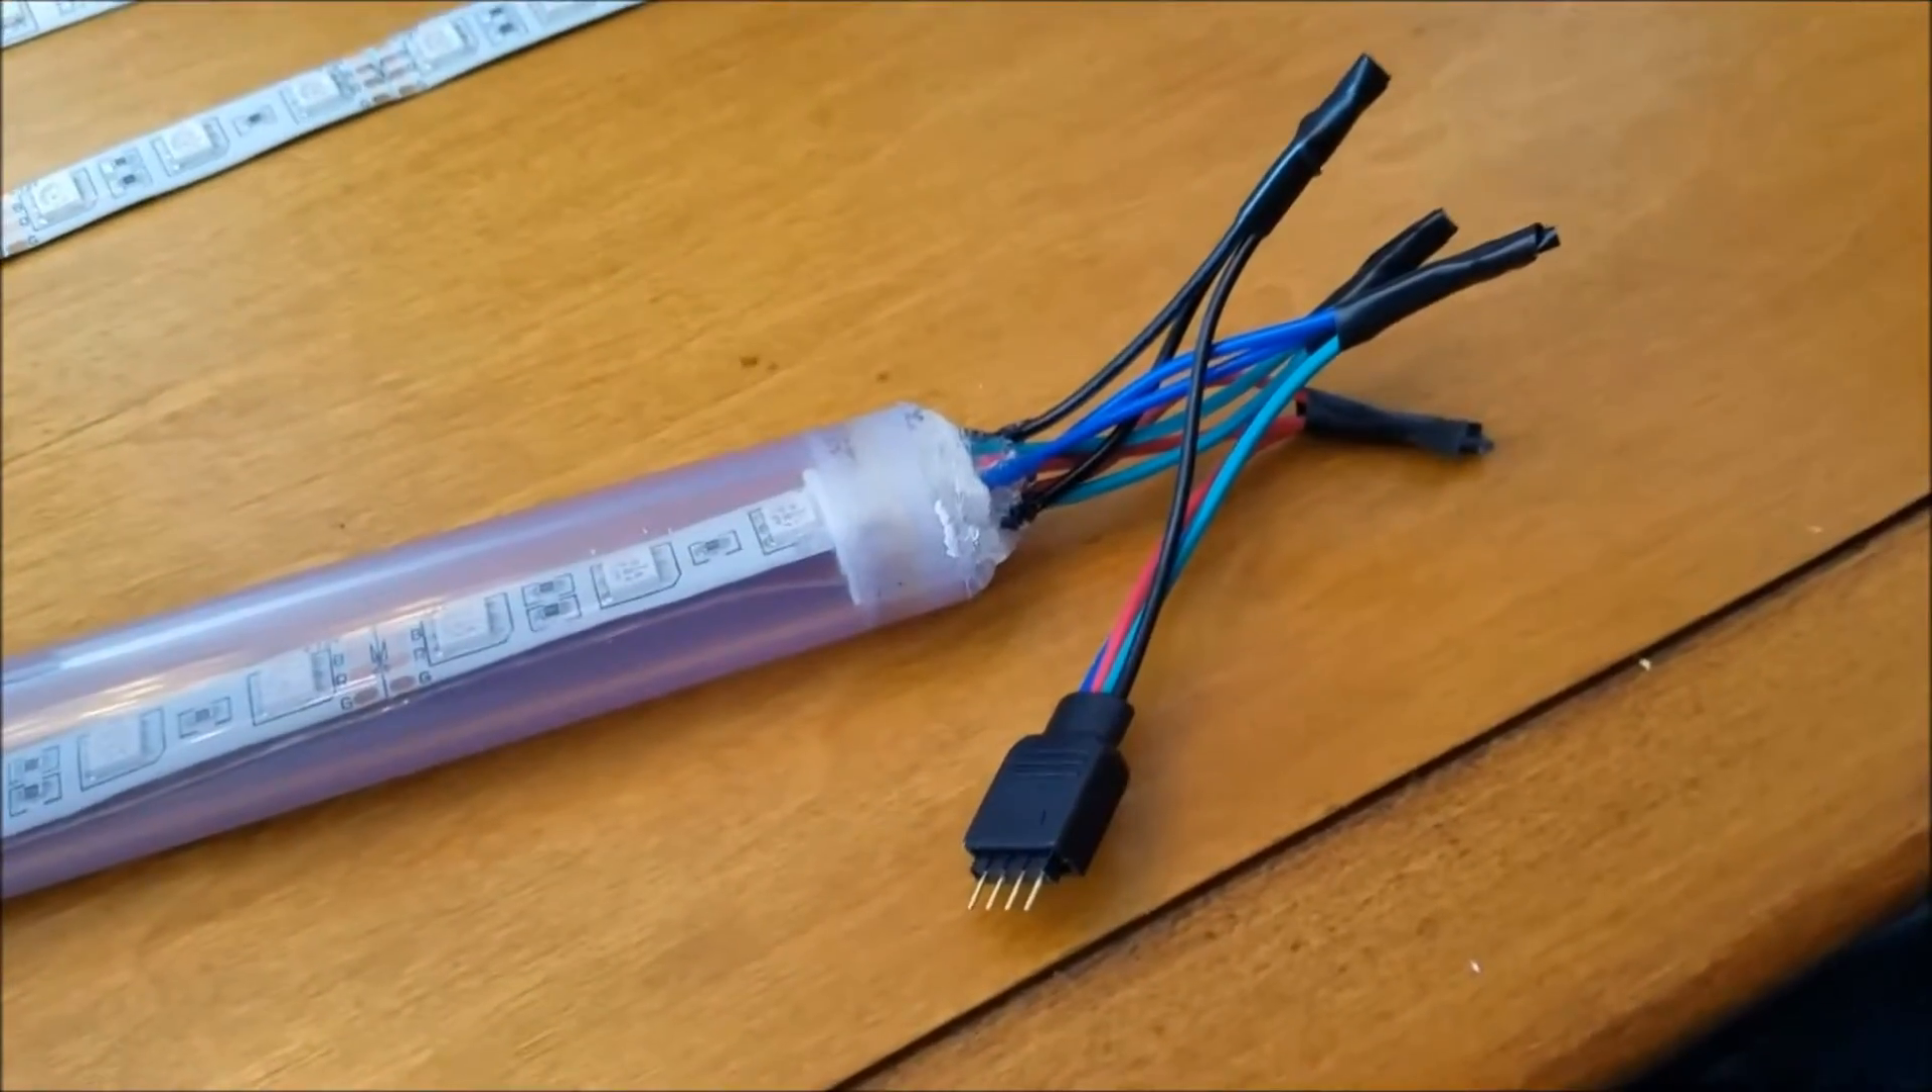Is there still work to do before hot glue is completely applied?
No.